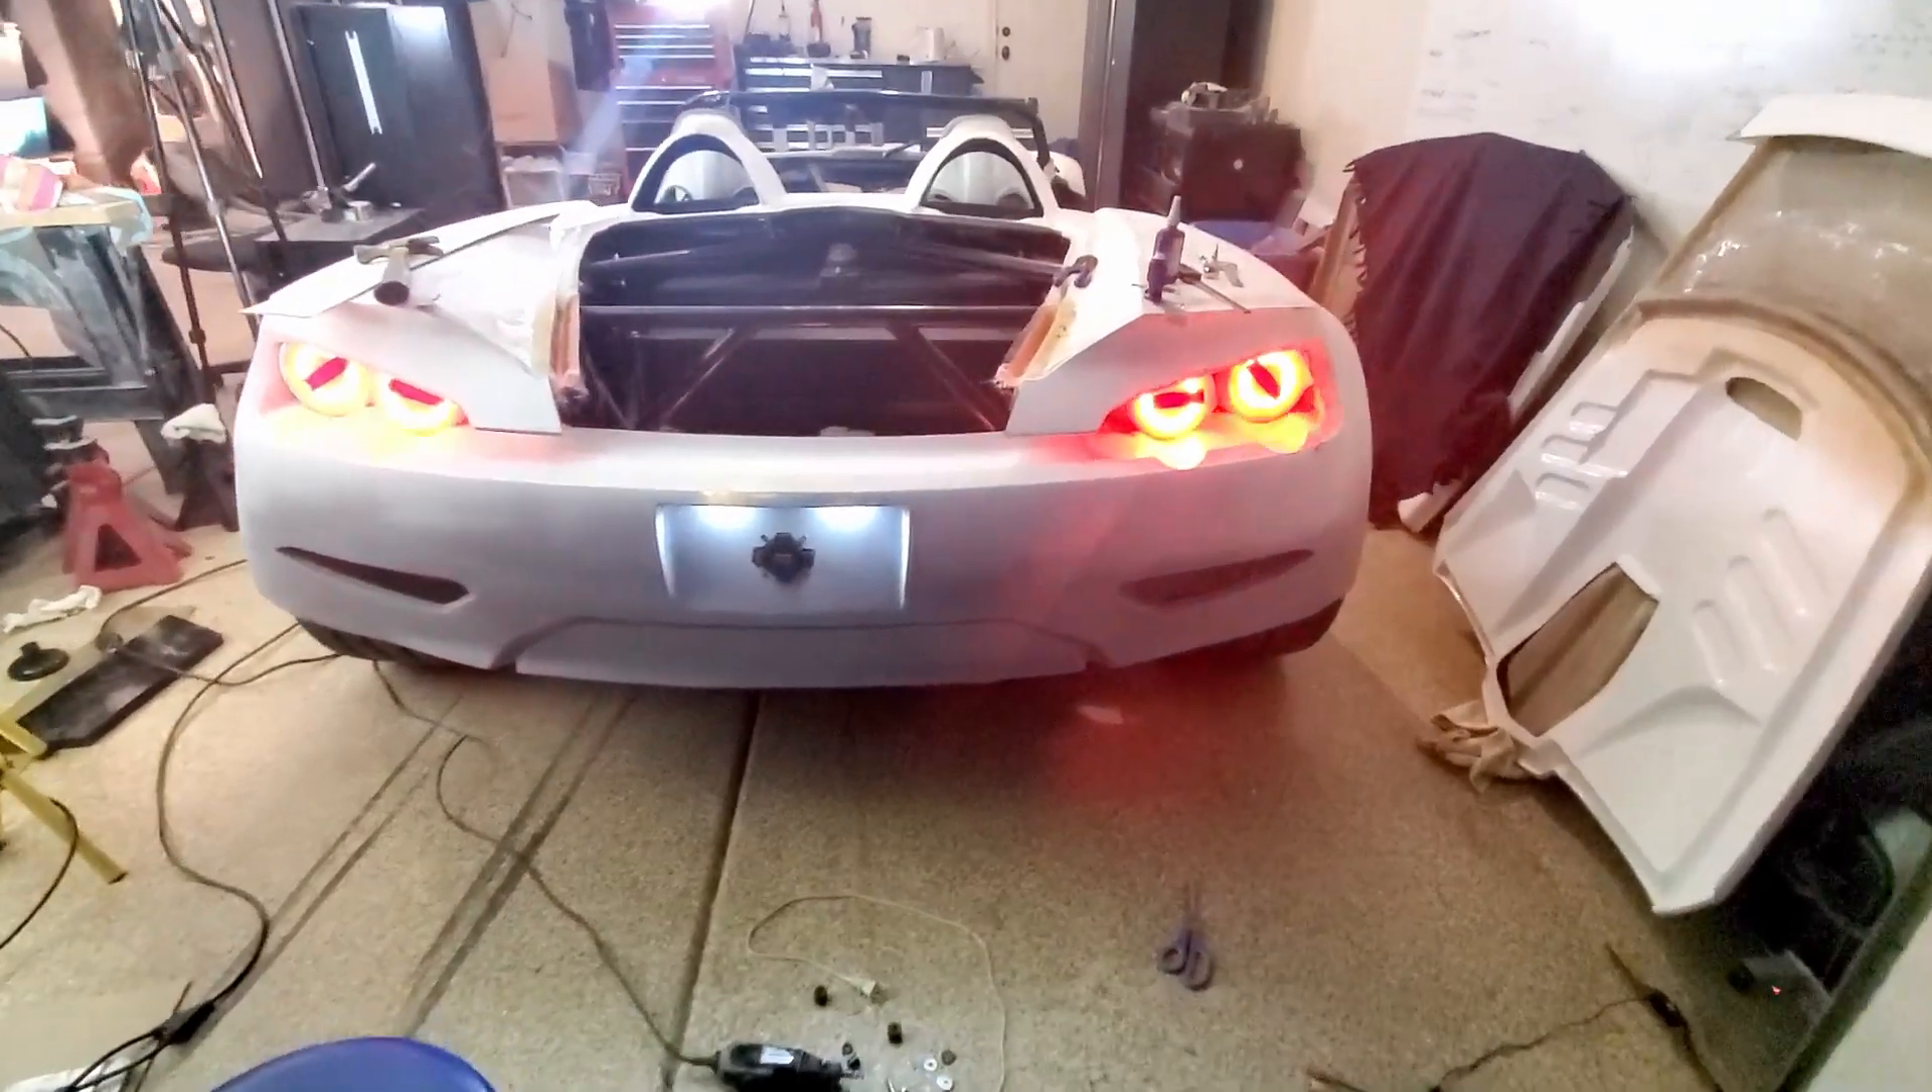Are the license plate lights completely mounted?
Yes.